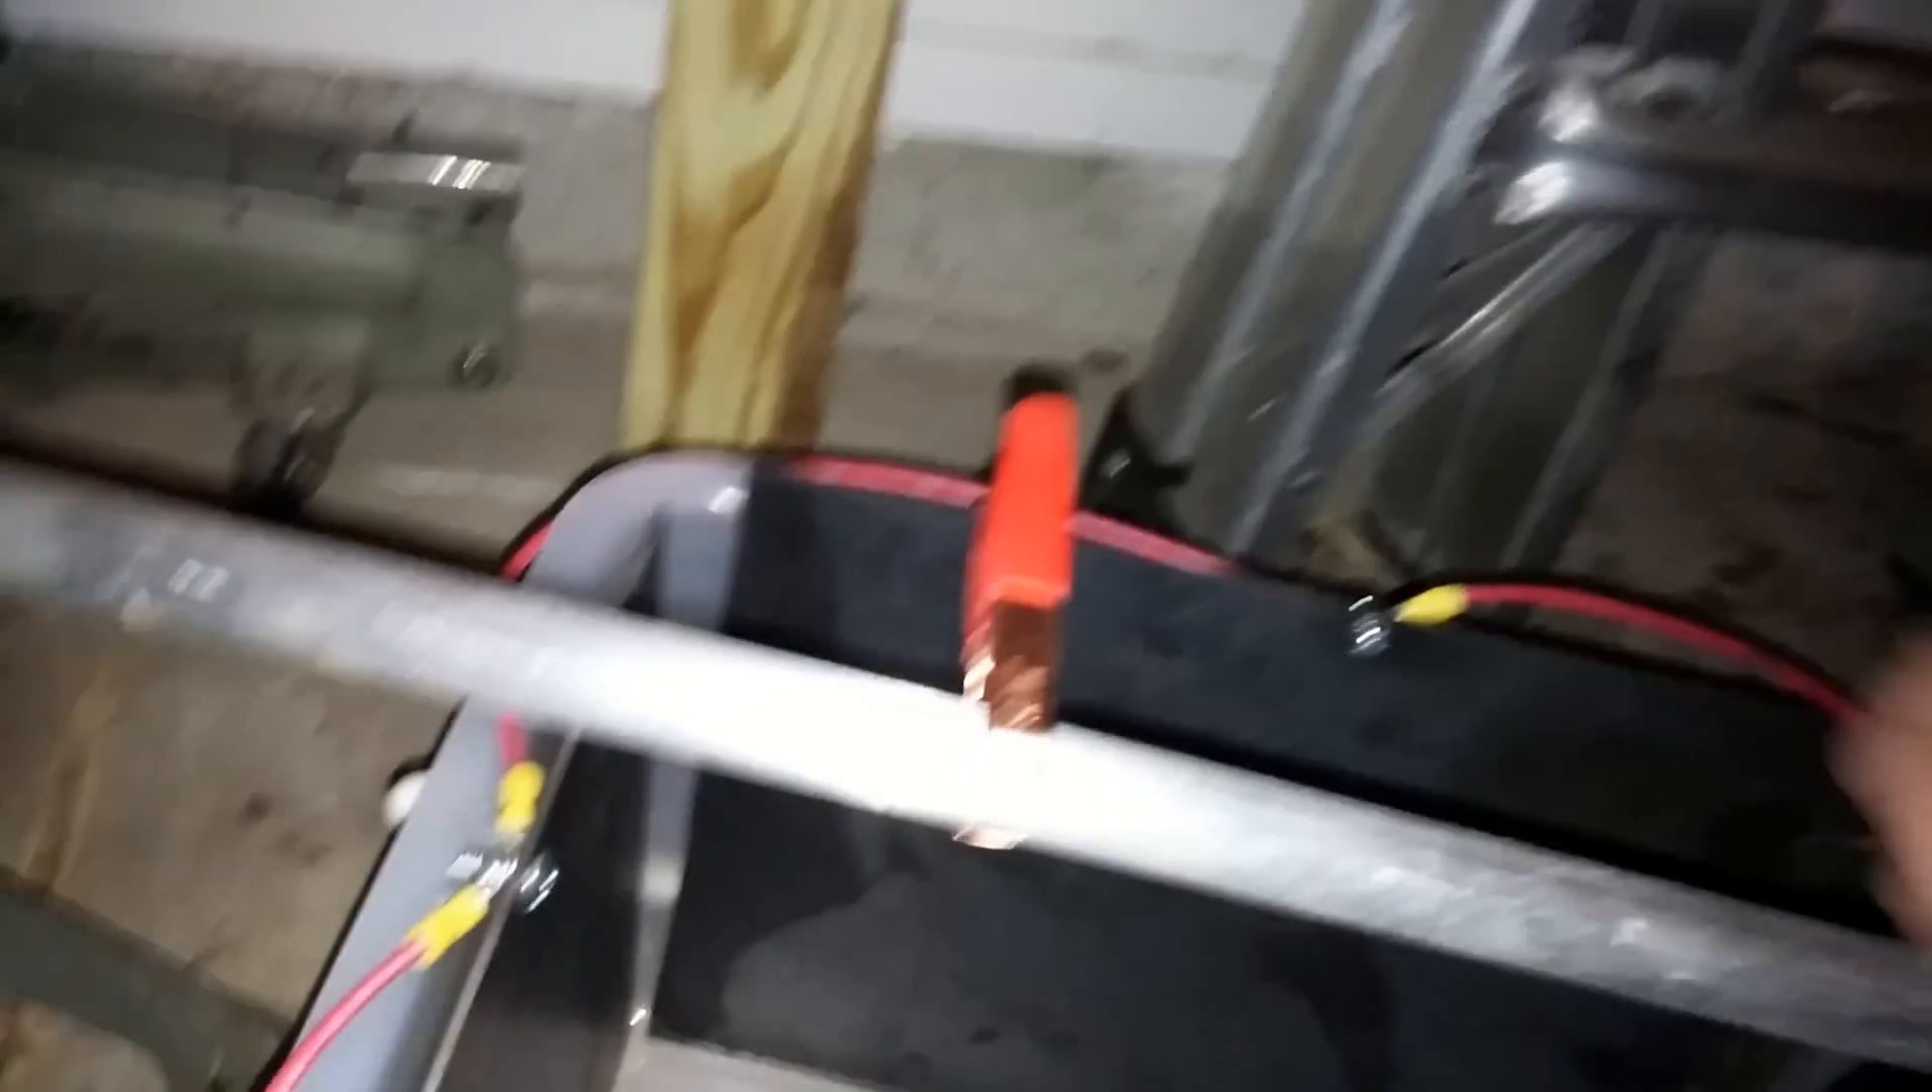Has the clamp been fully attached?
Yes.